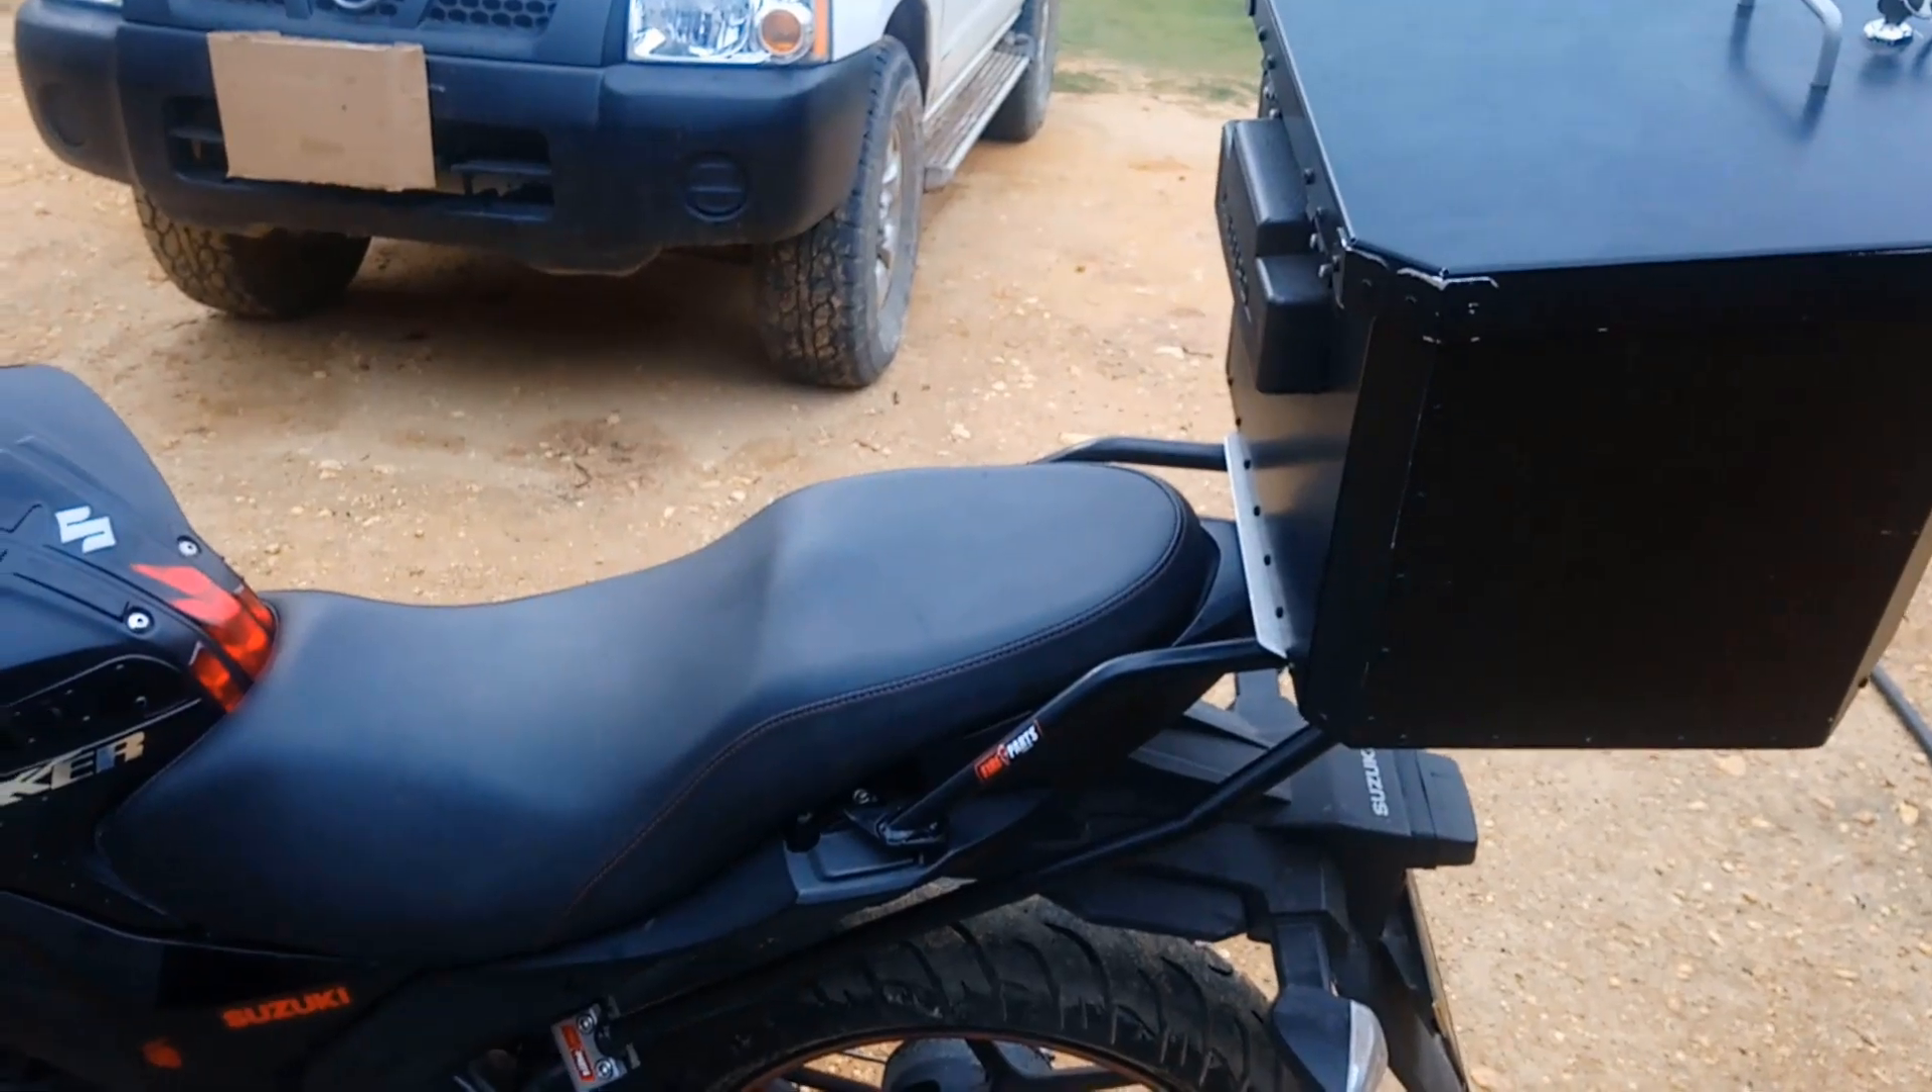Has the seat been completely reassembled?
Yes.